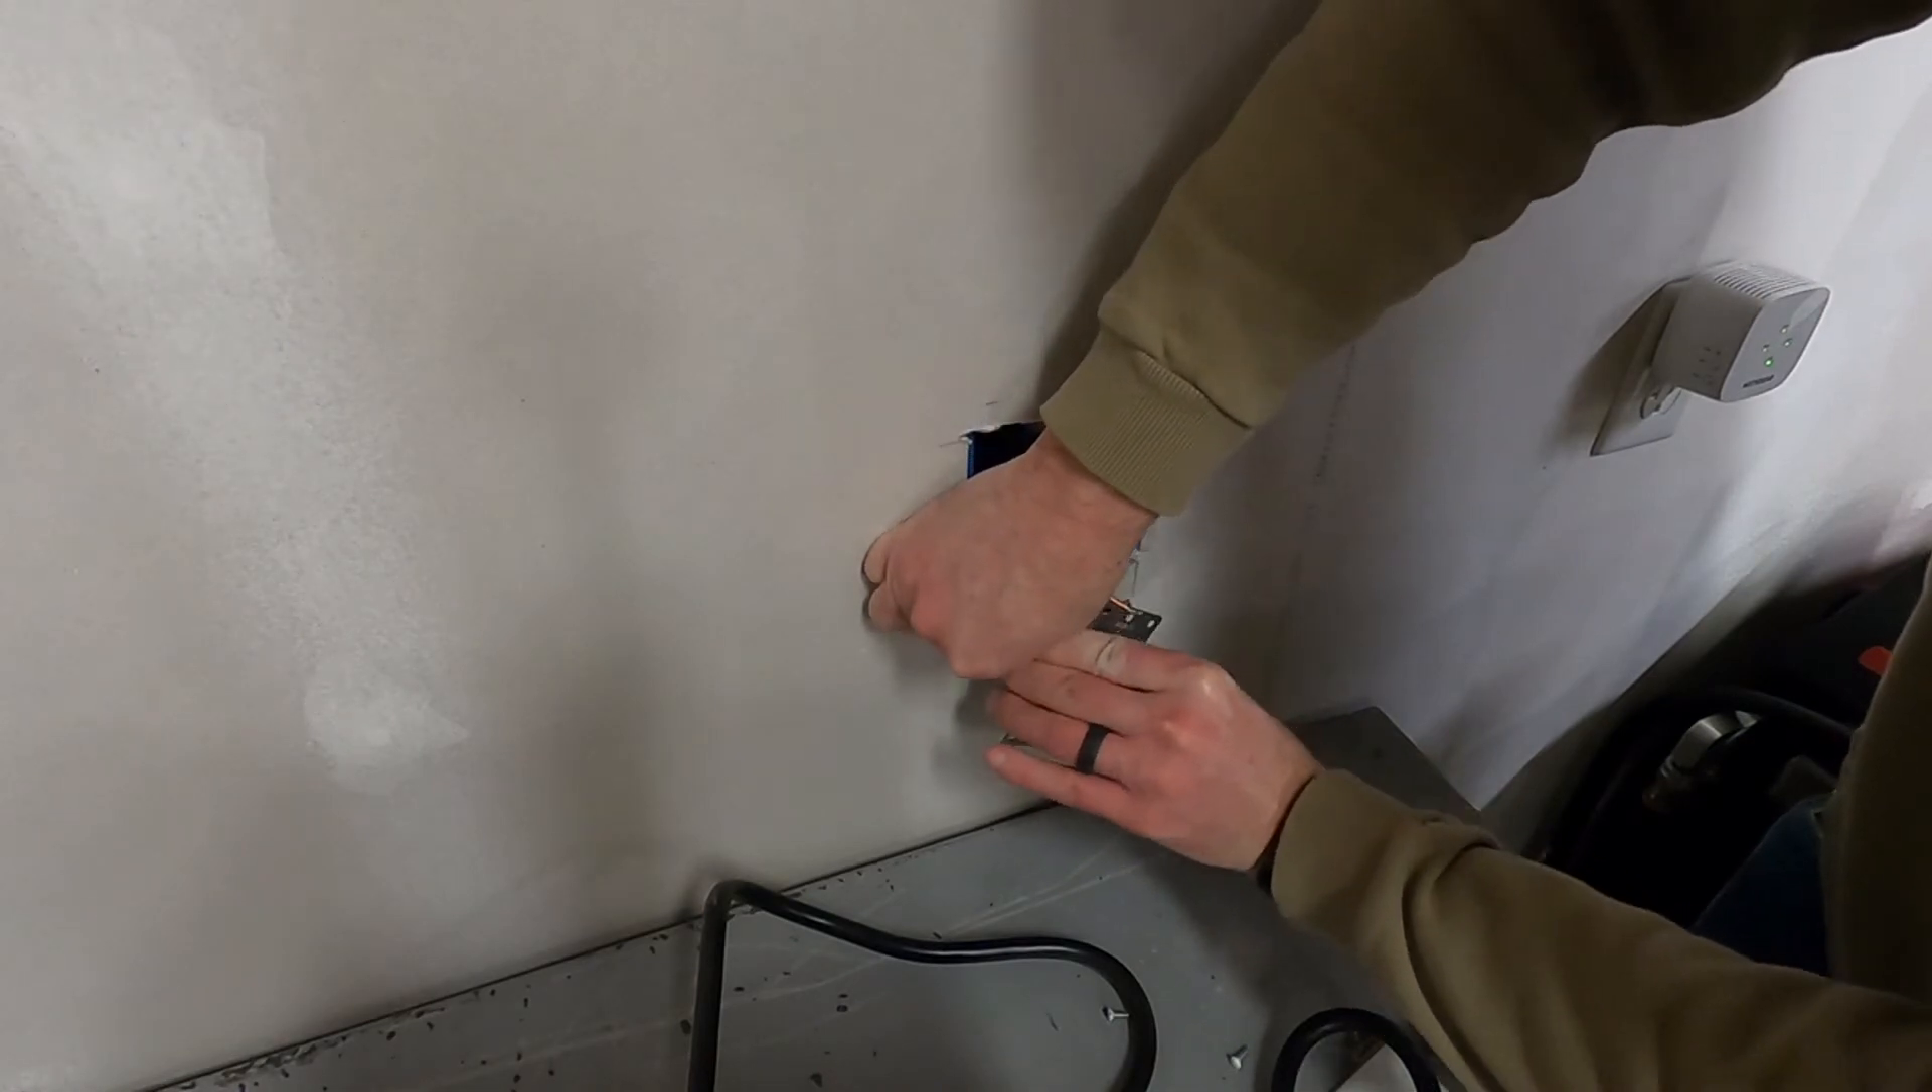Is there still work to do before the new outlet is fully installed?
Yes.